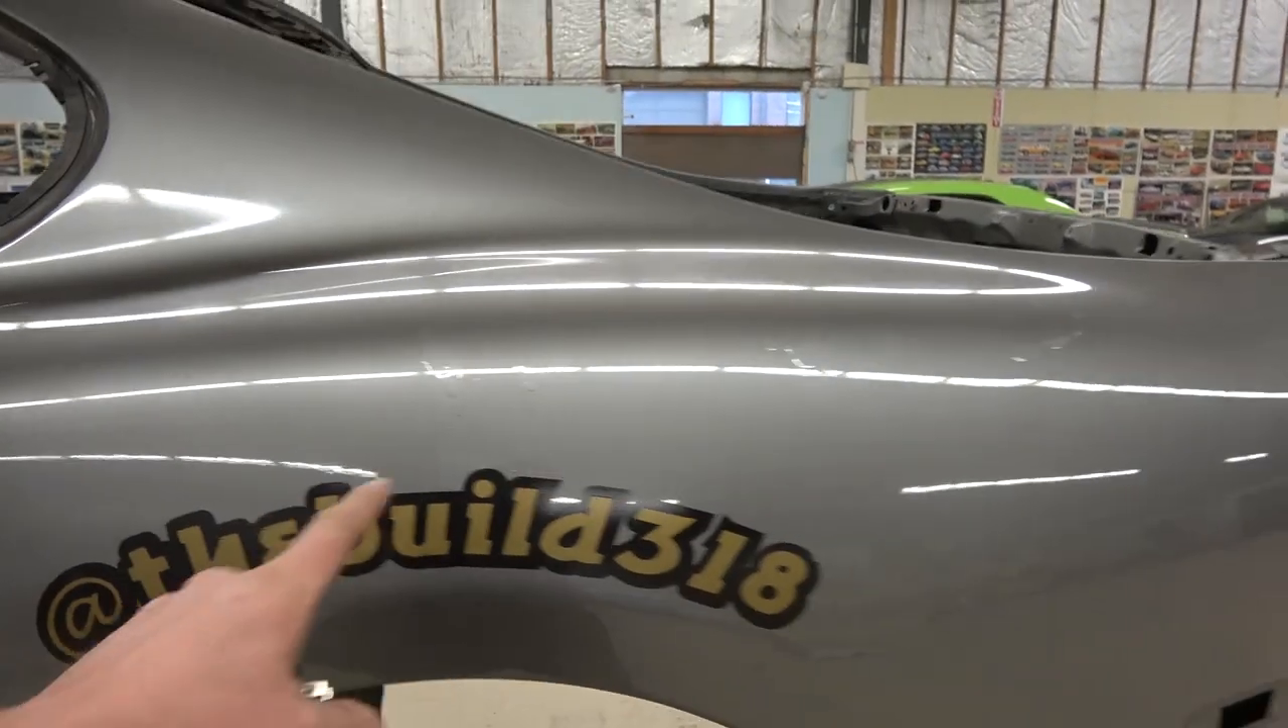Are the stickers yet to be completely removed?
Yes.